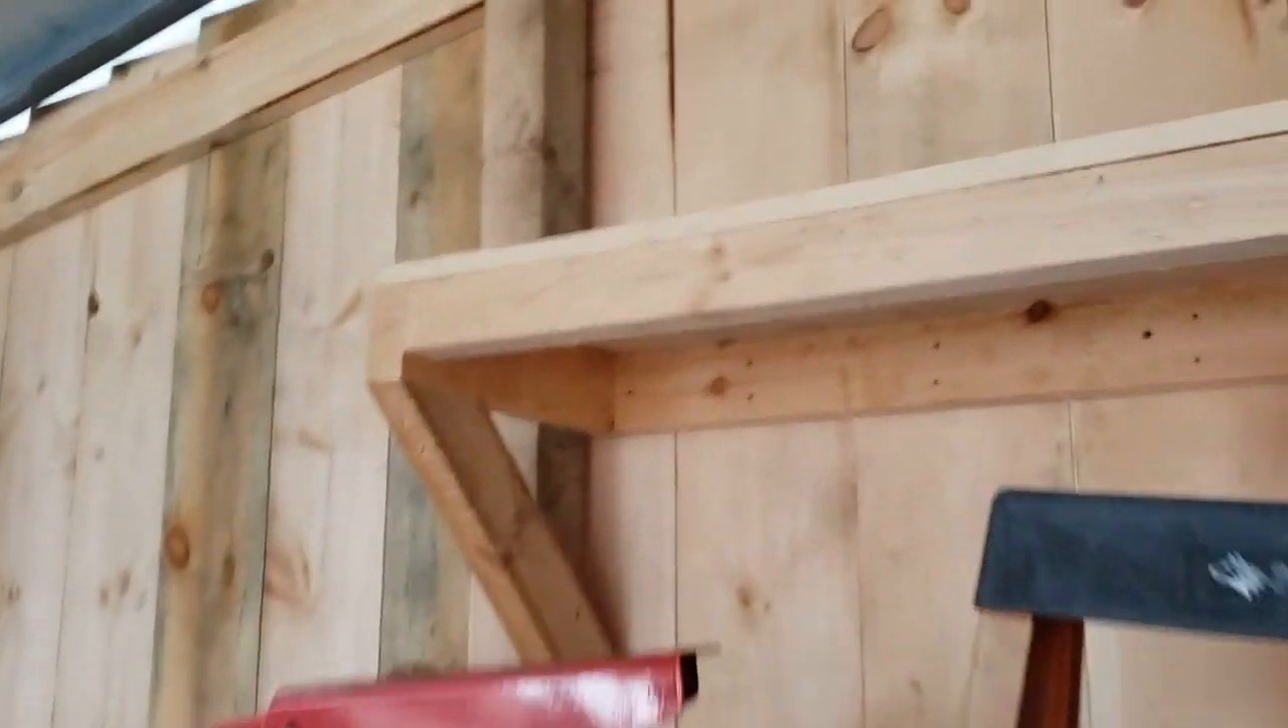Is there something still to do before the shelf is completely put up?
No.